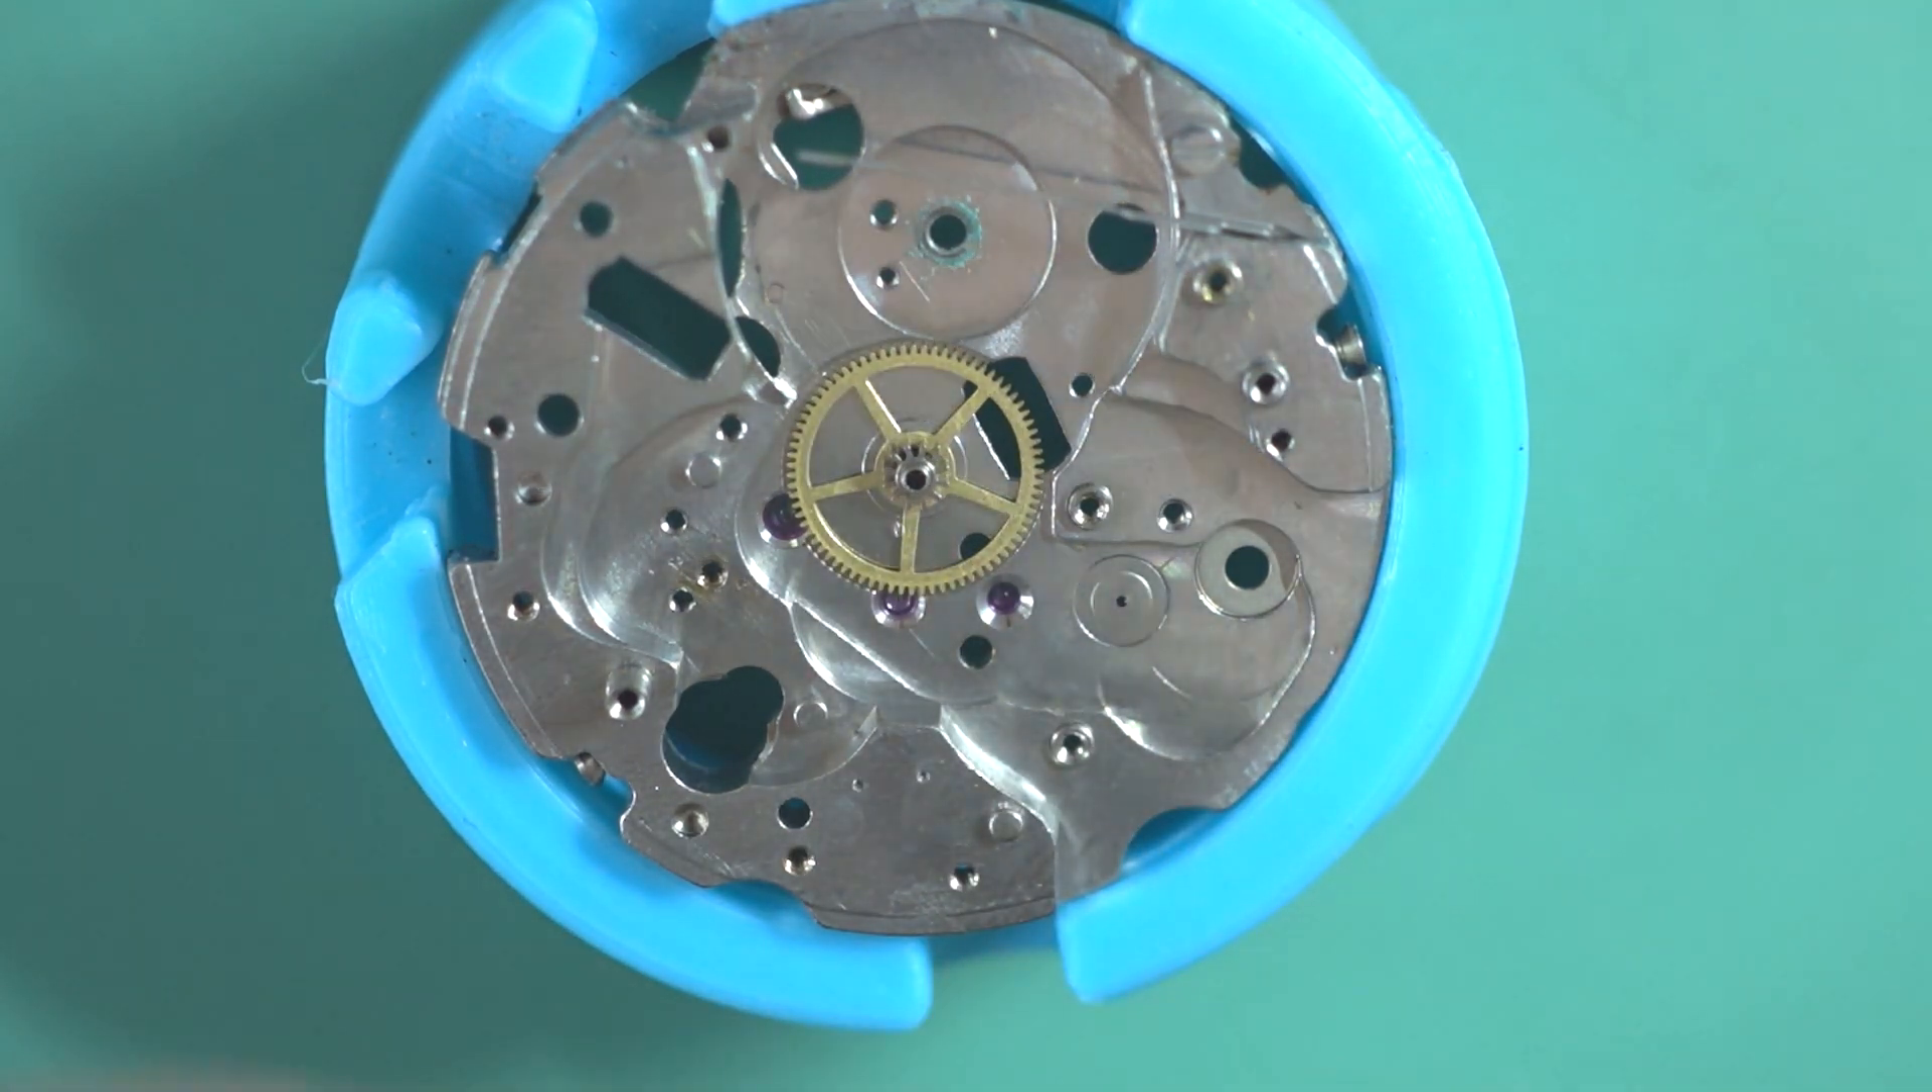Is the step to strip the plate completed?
No.